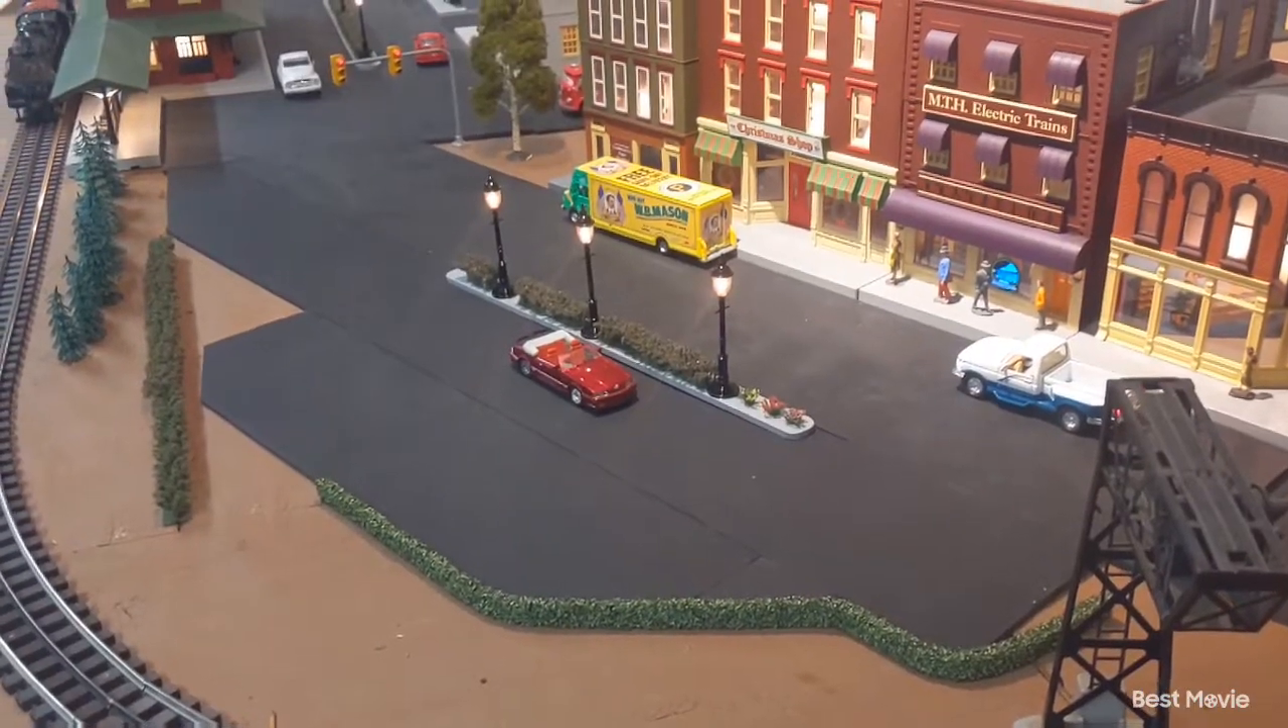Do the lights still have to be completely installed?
No.